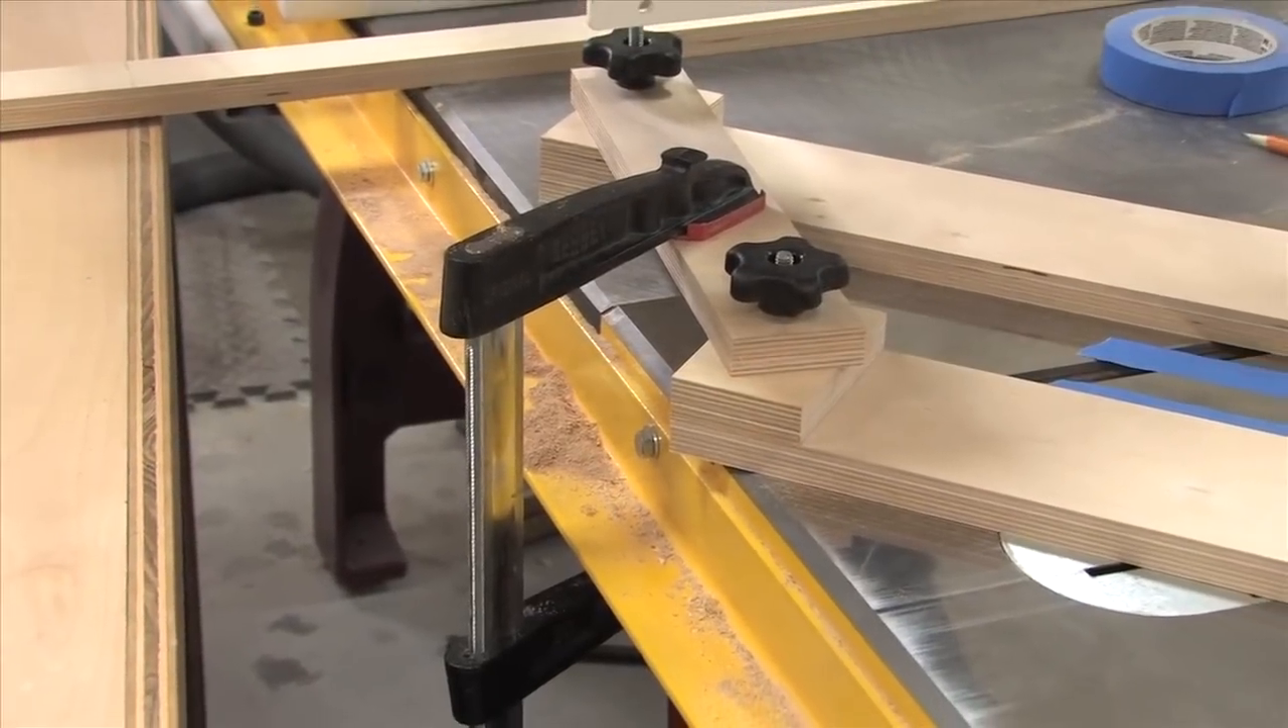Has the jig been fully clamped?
Yes.